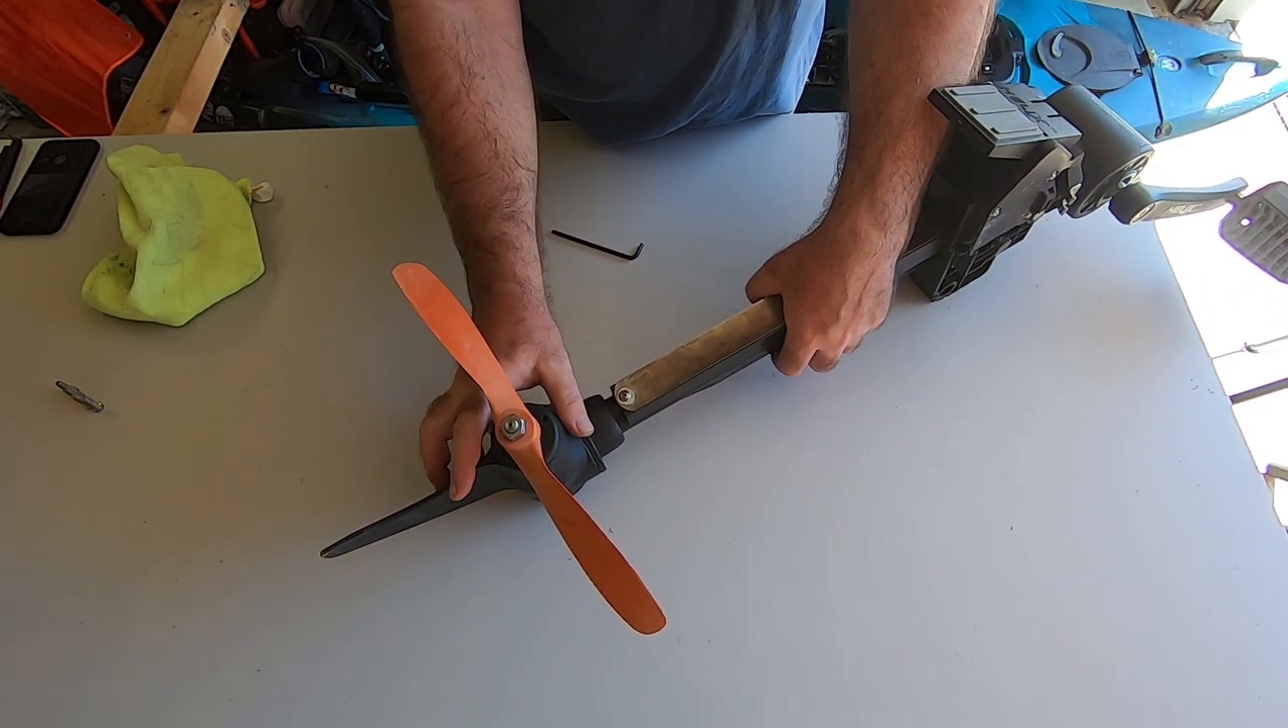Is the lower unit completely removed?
No.